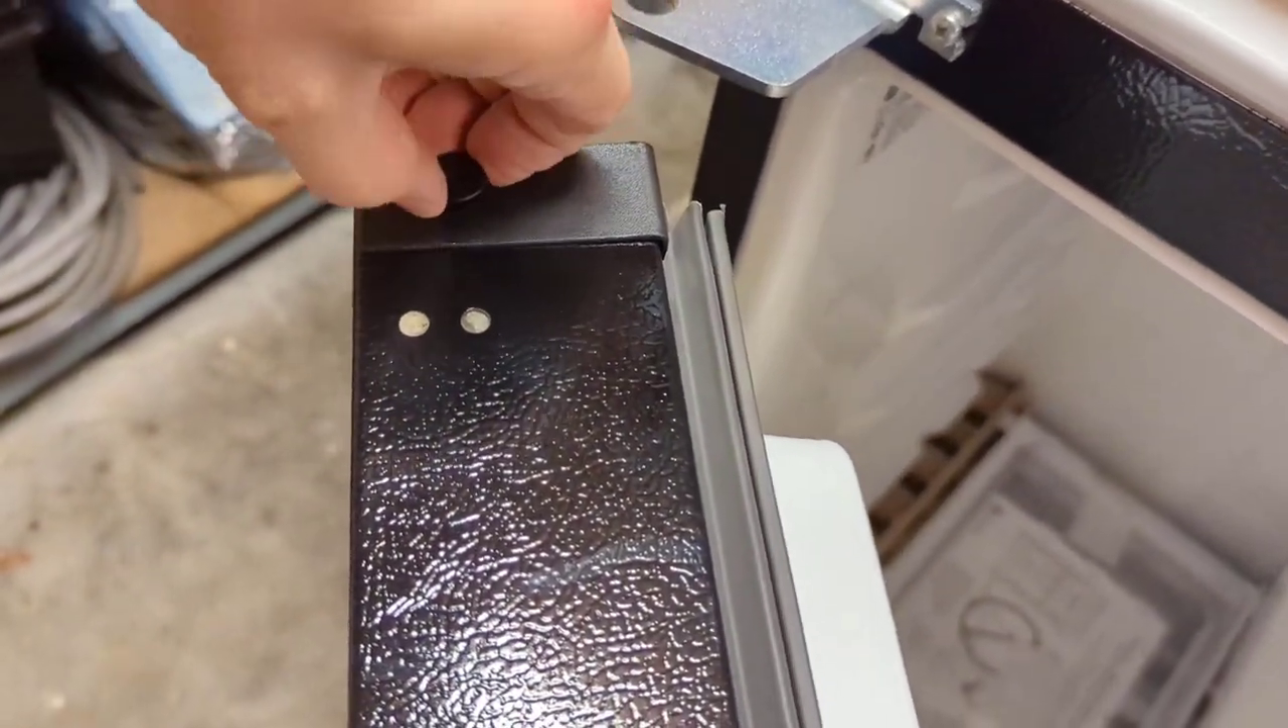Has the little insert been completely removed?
No.